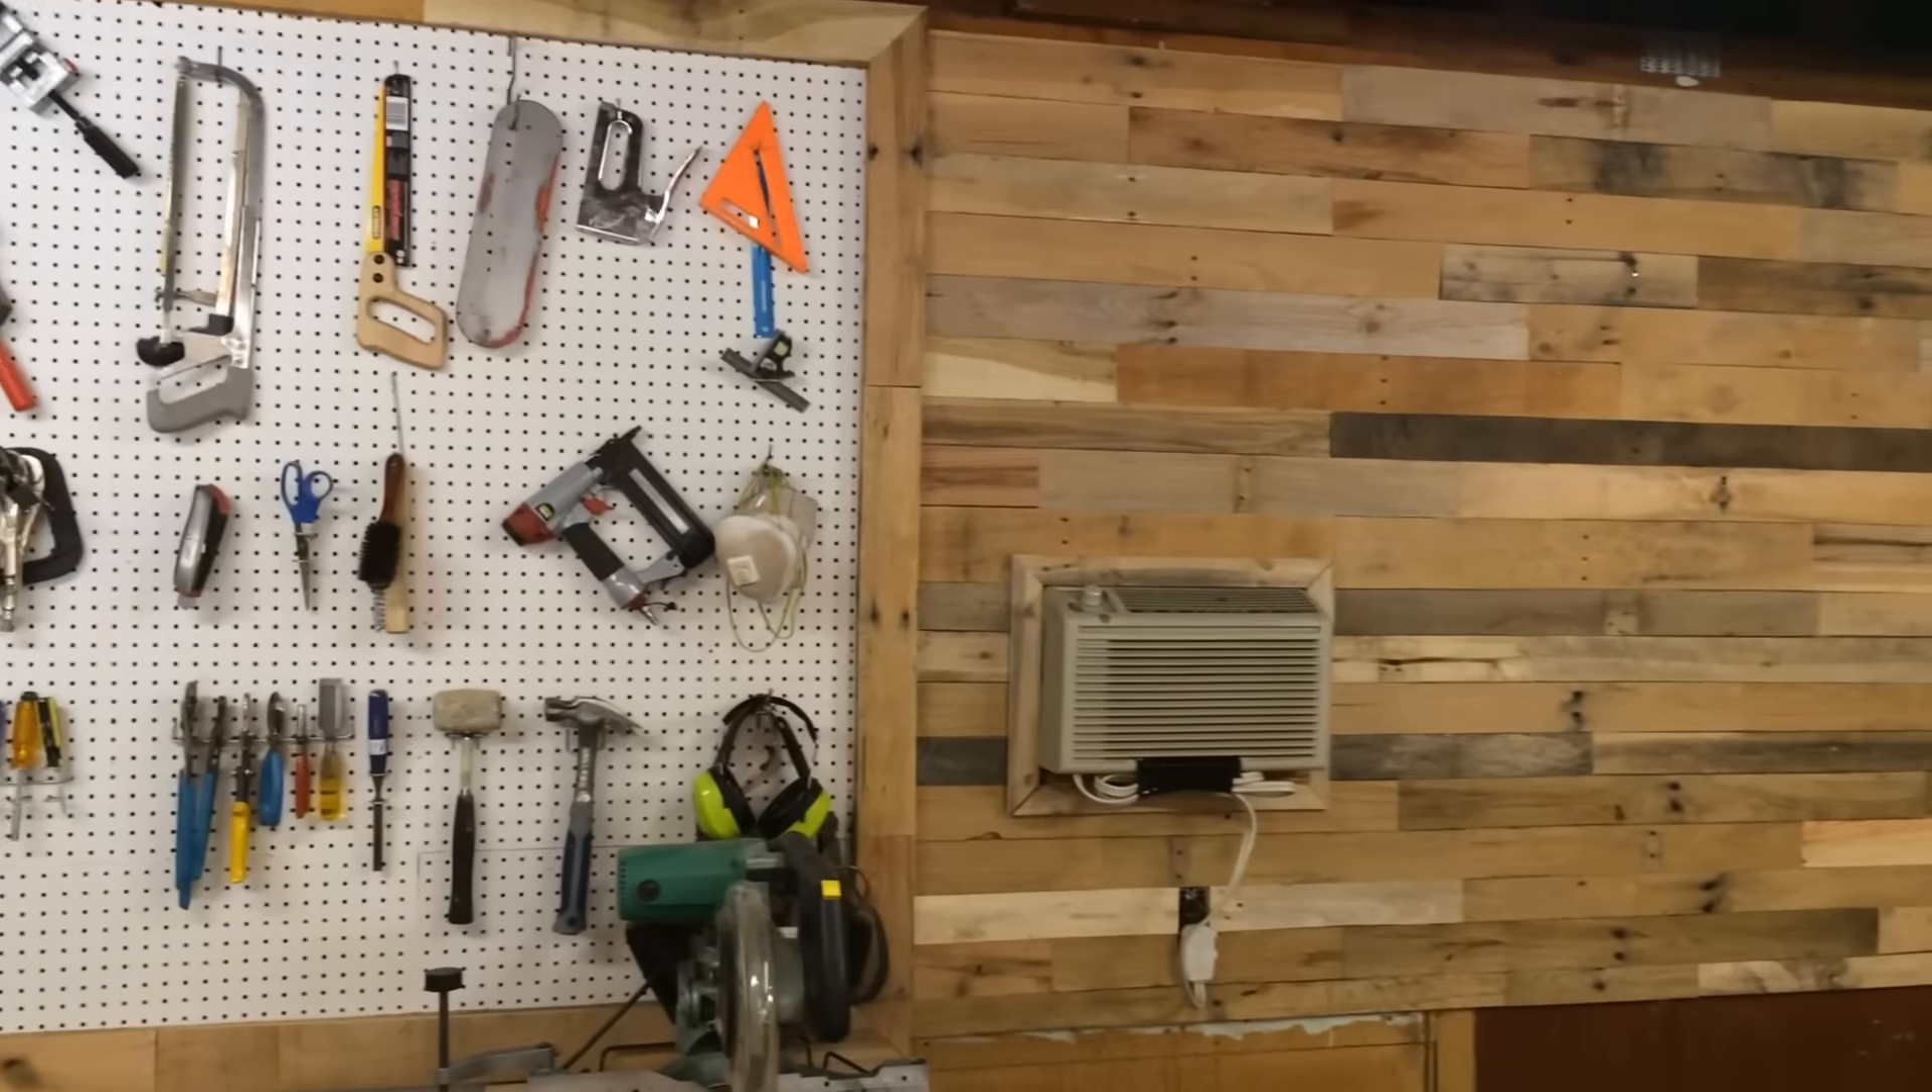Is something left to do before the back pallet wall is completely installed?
No.